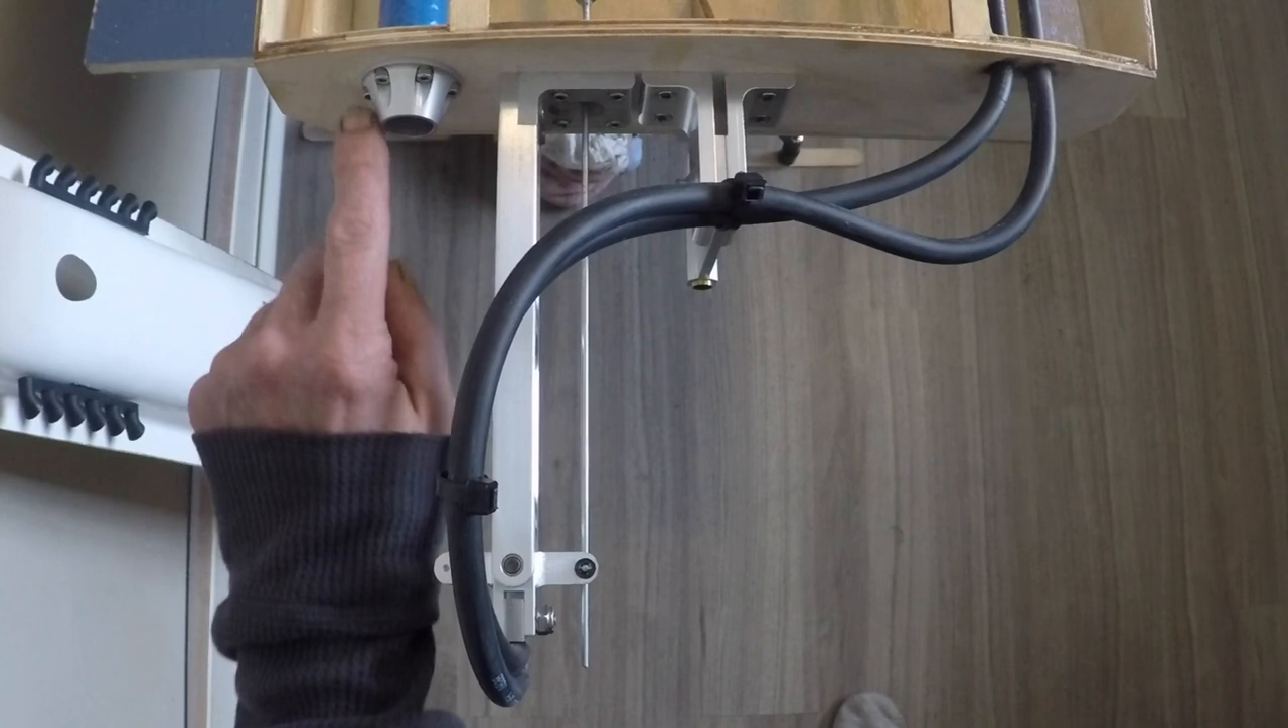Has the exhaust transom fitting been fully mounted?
Yes.